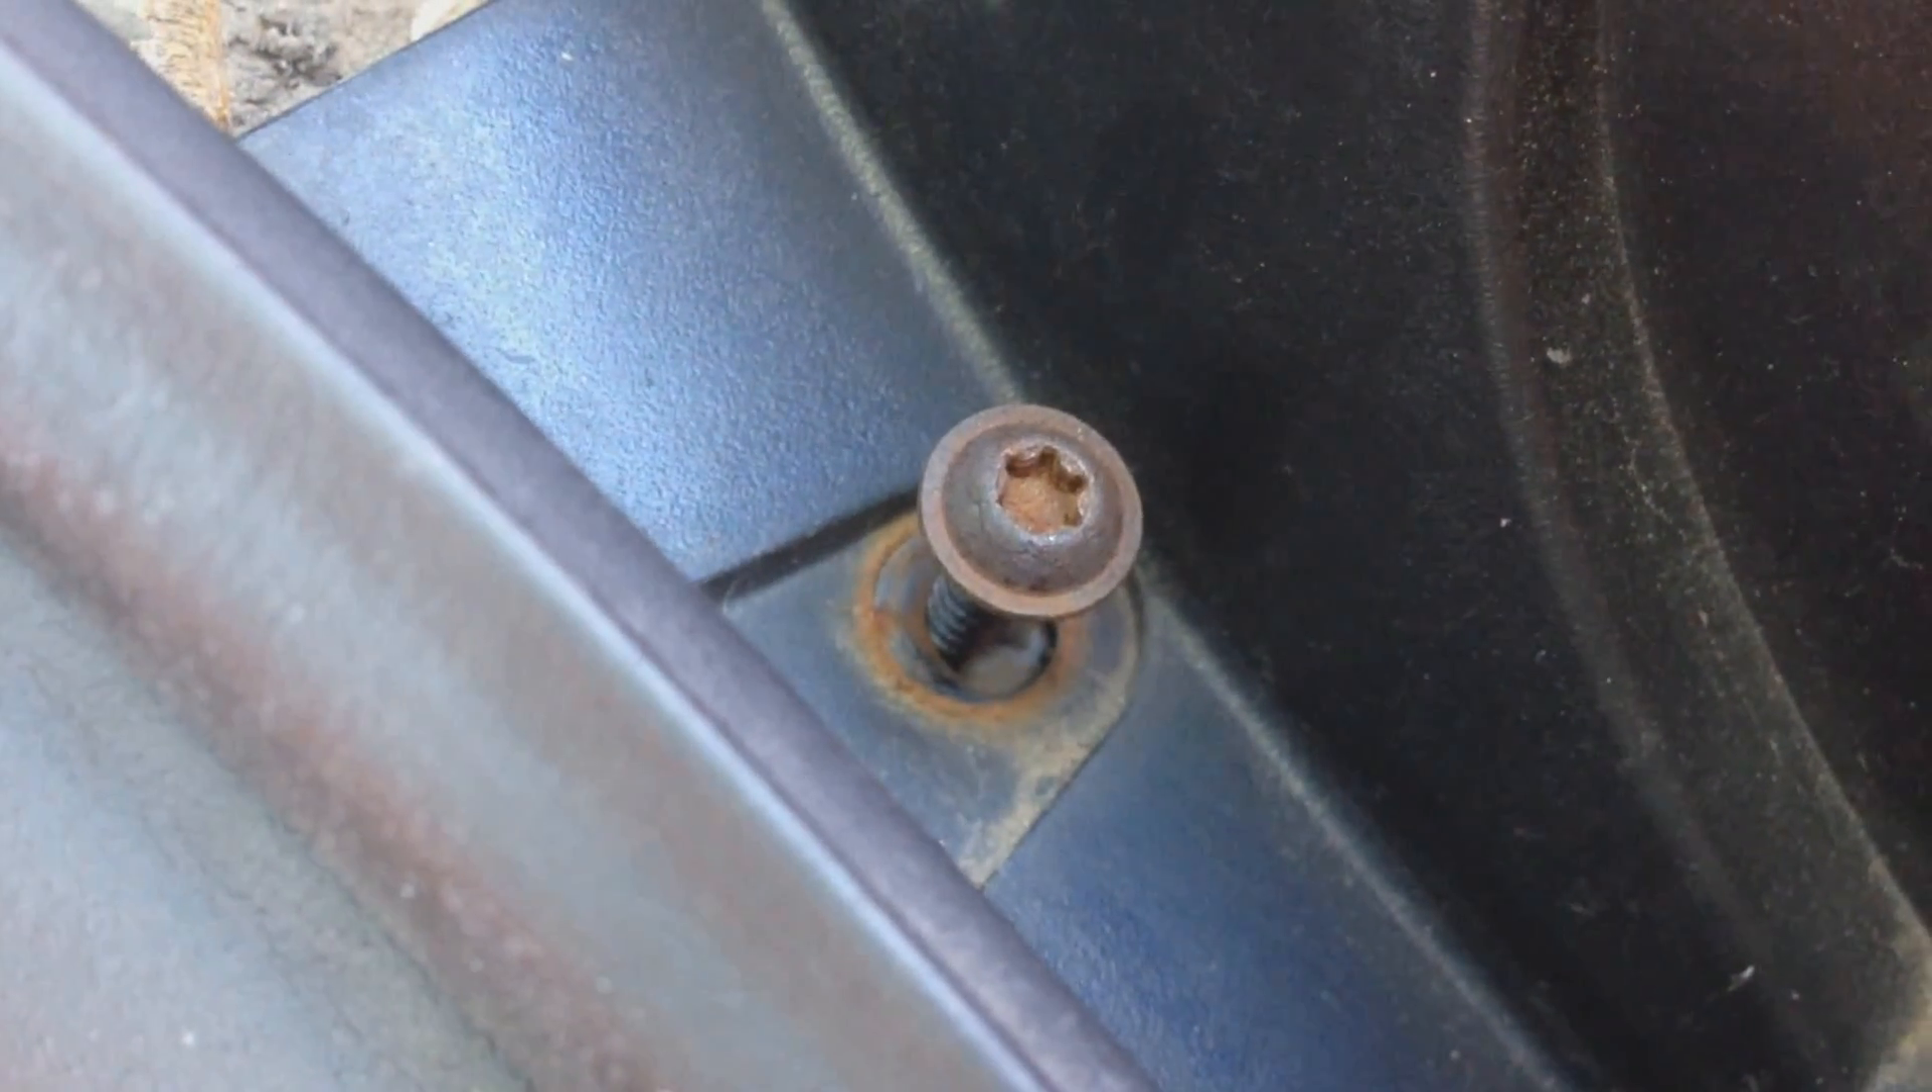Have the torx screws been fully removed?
No.